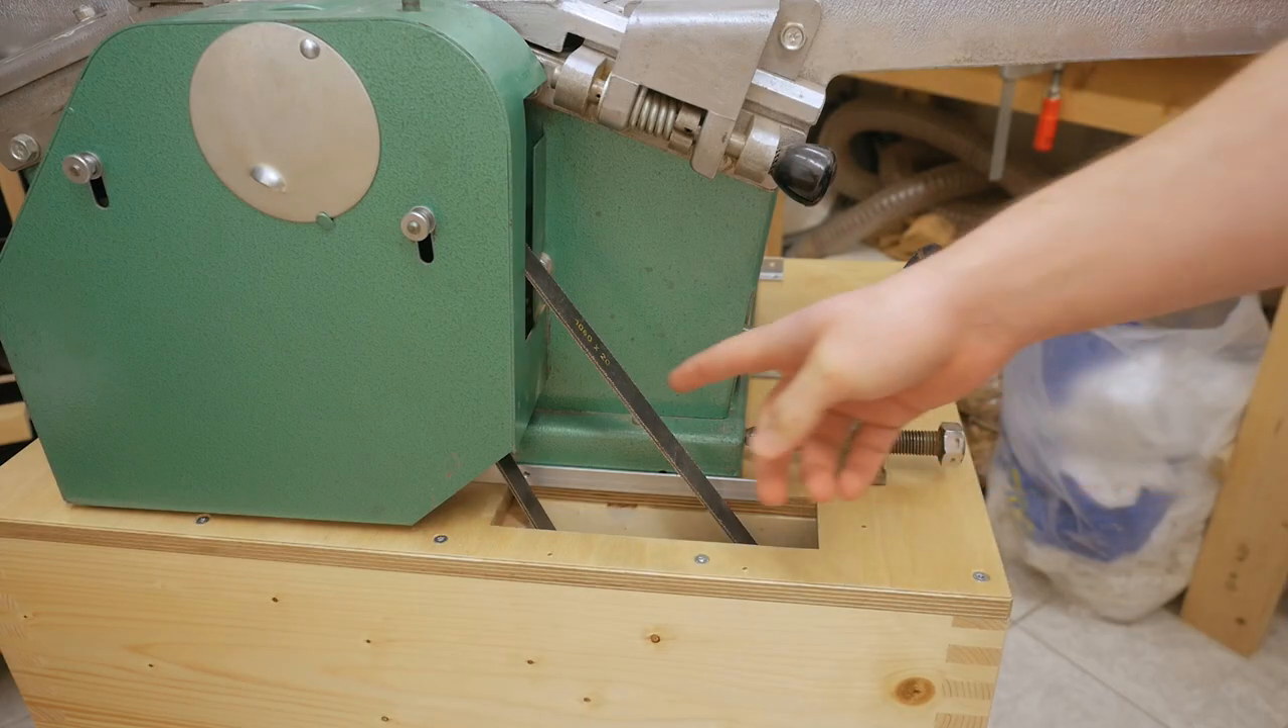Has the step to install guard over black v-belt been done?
No.